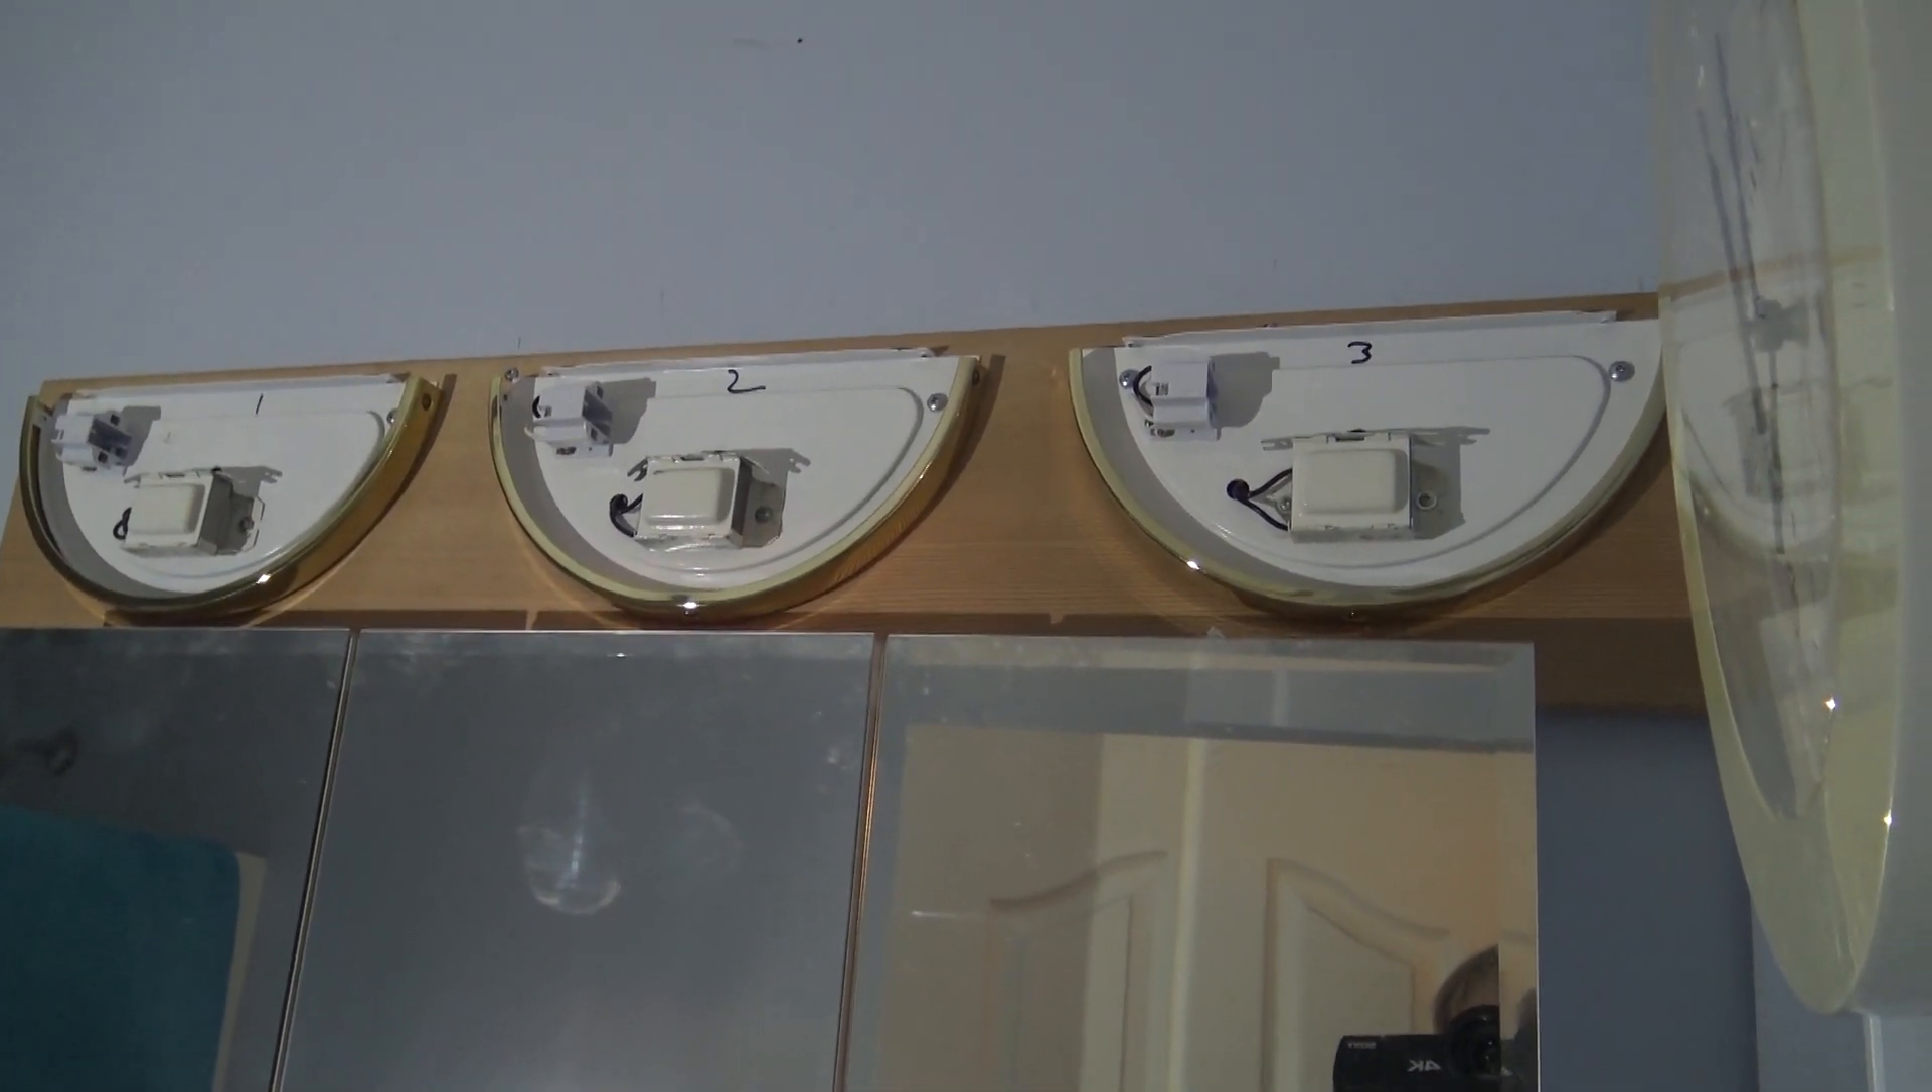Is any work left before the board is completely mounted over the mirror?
No.